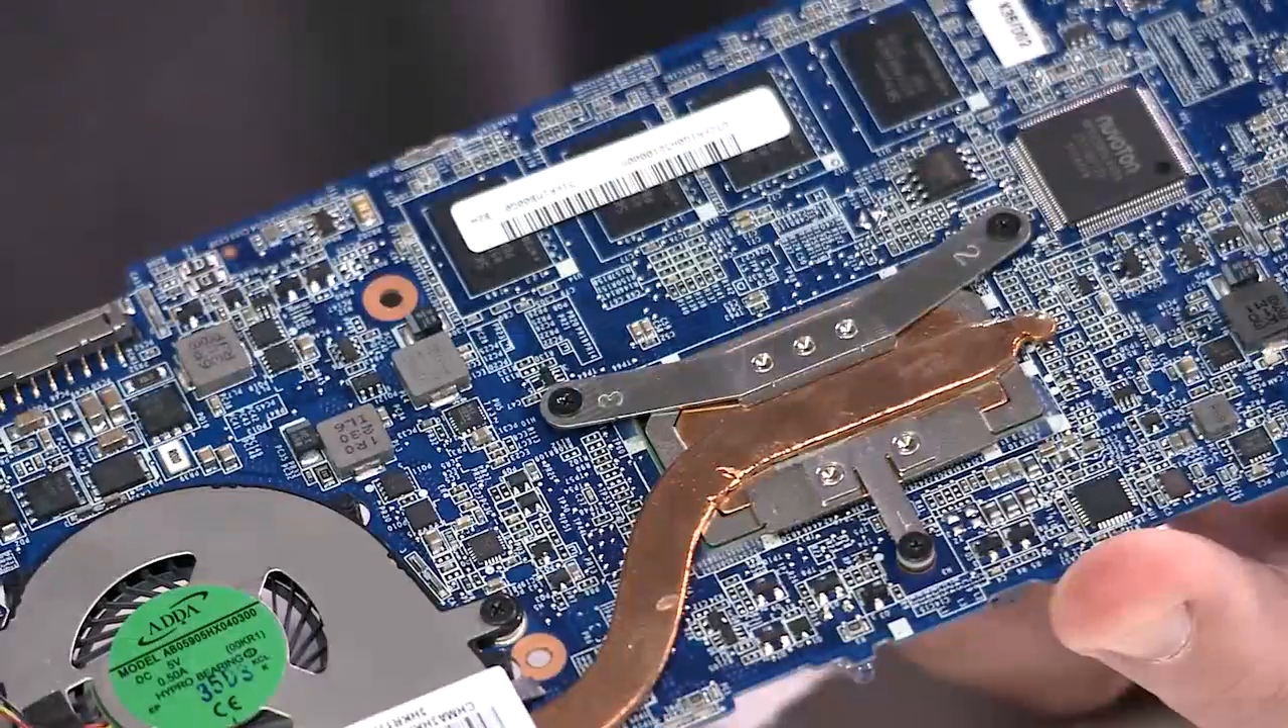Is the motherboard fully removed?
Yes.